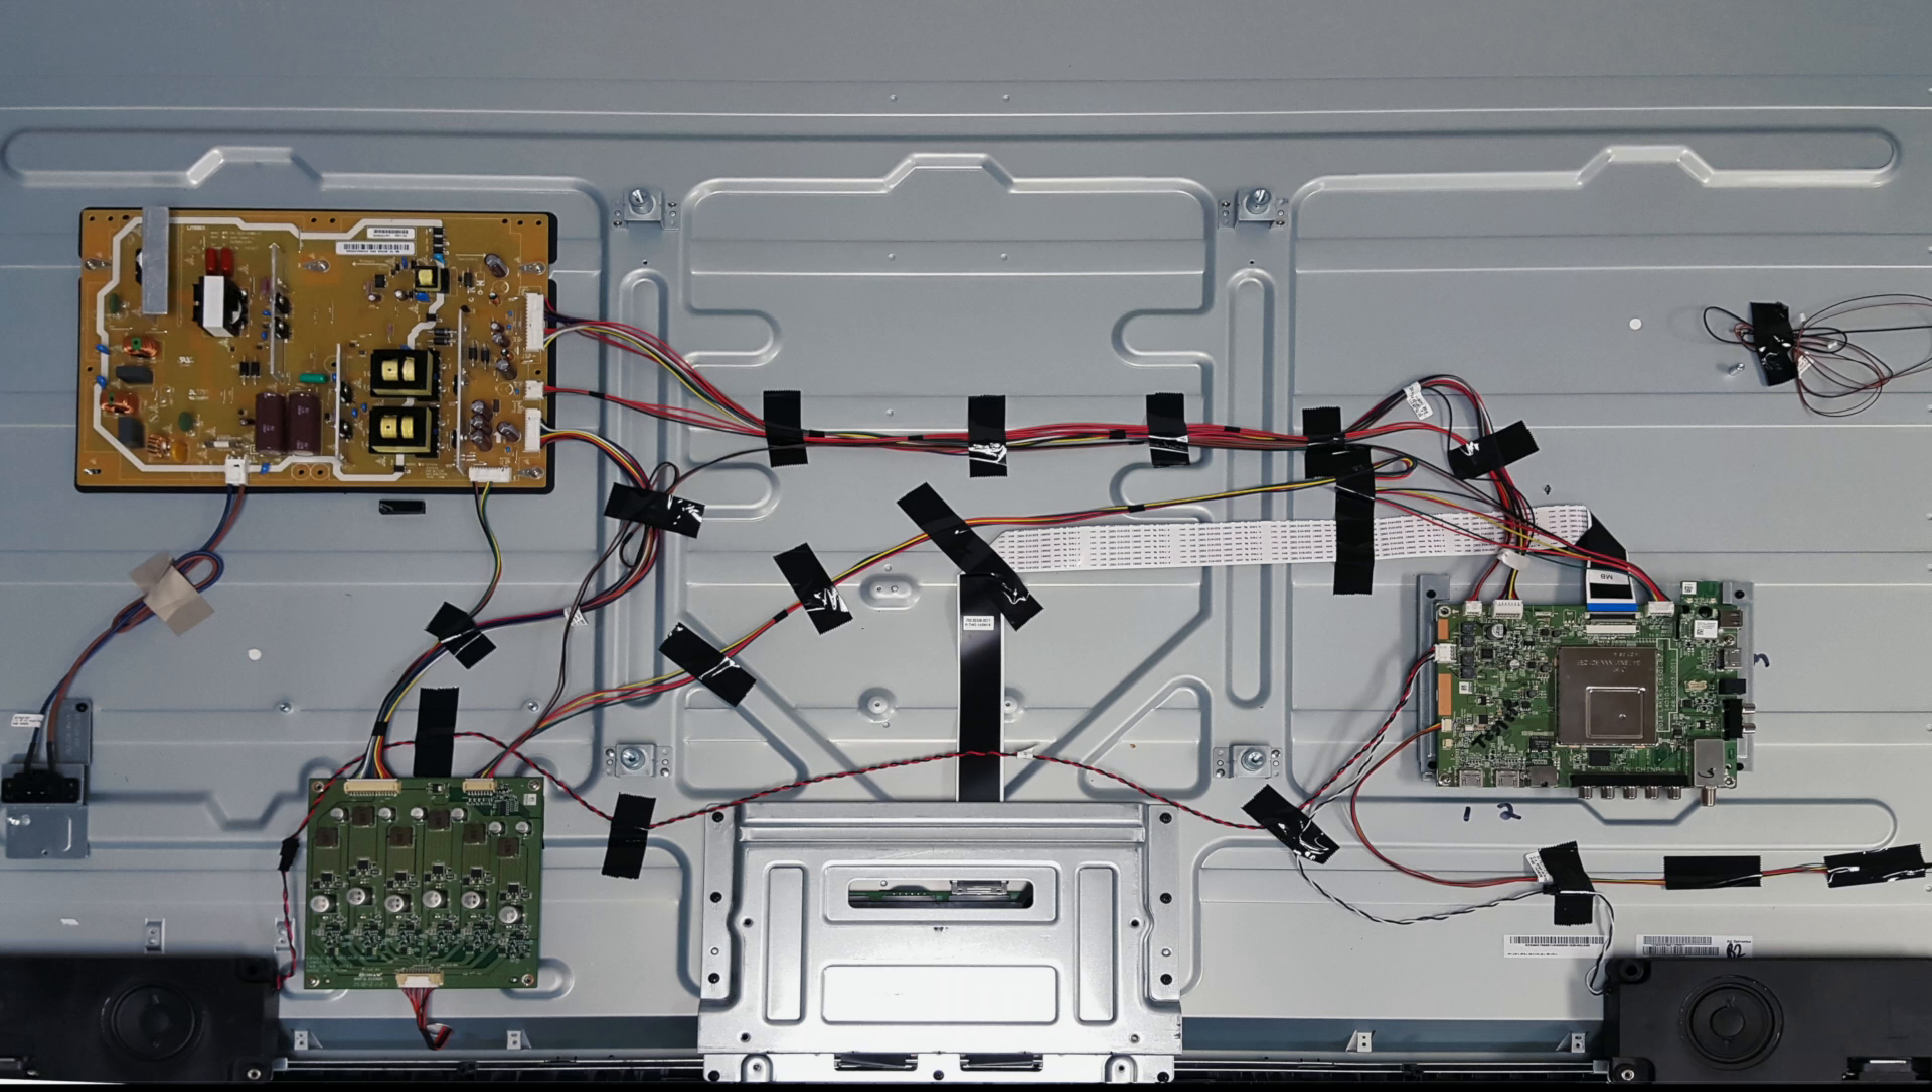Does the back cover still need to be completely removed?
No.